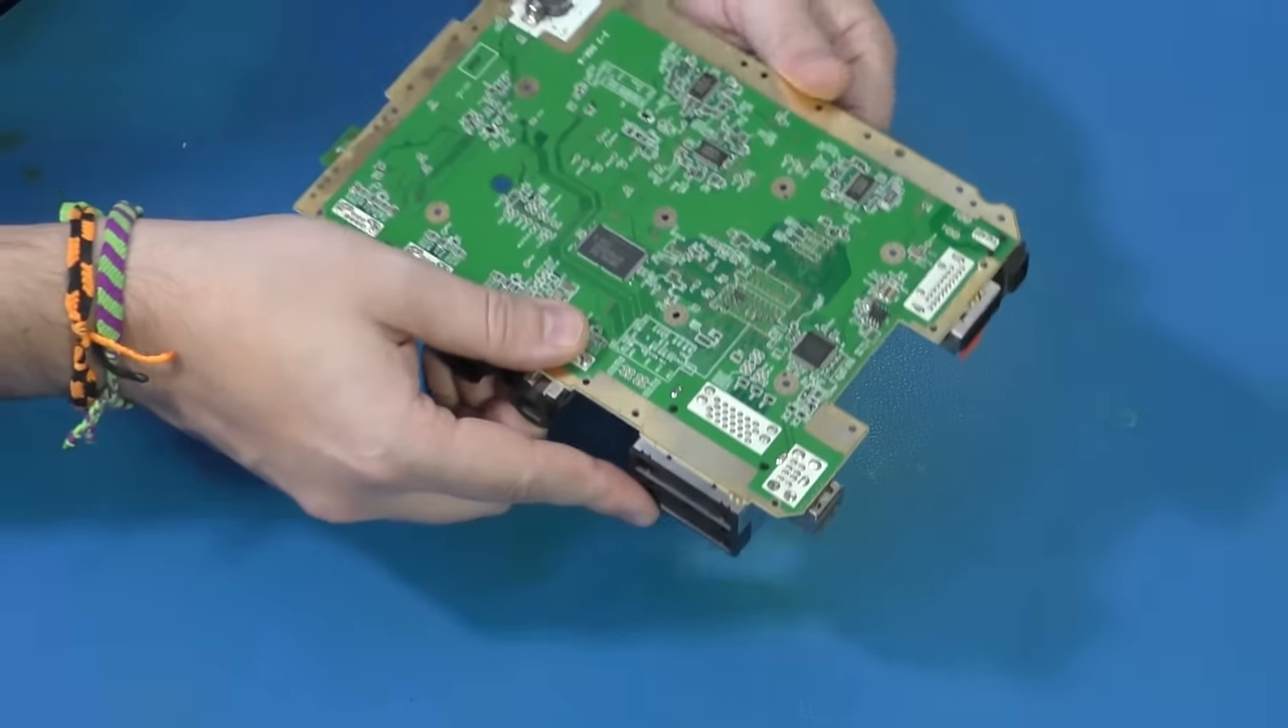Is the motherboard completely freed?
Yes.